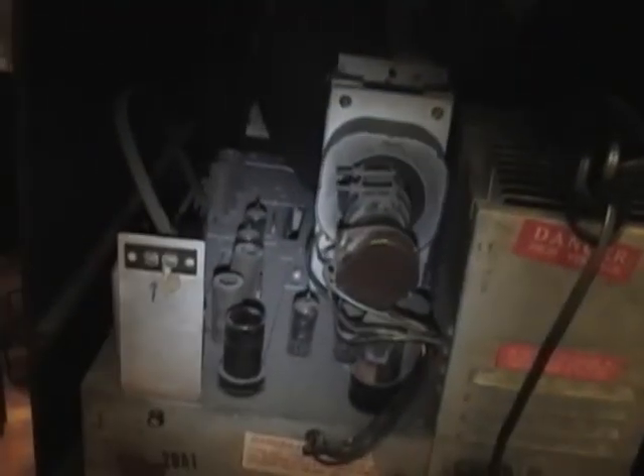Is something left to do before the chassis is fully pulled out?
Yes.